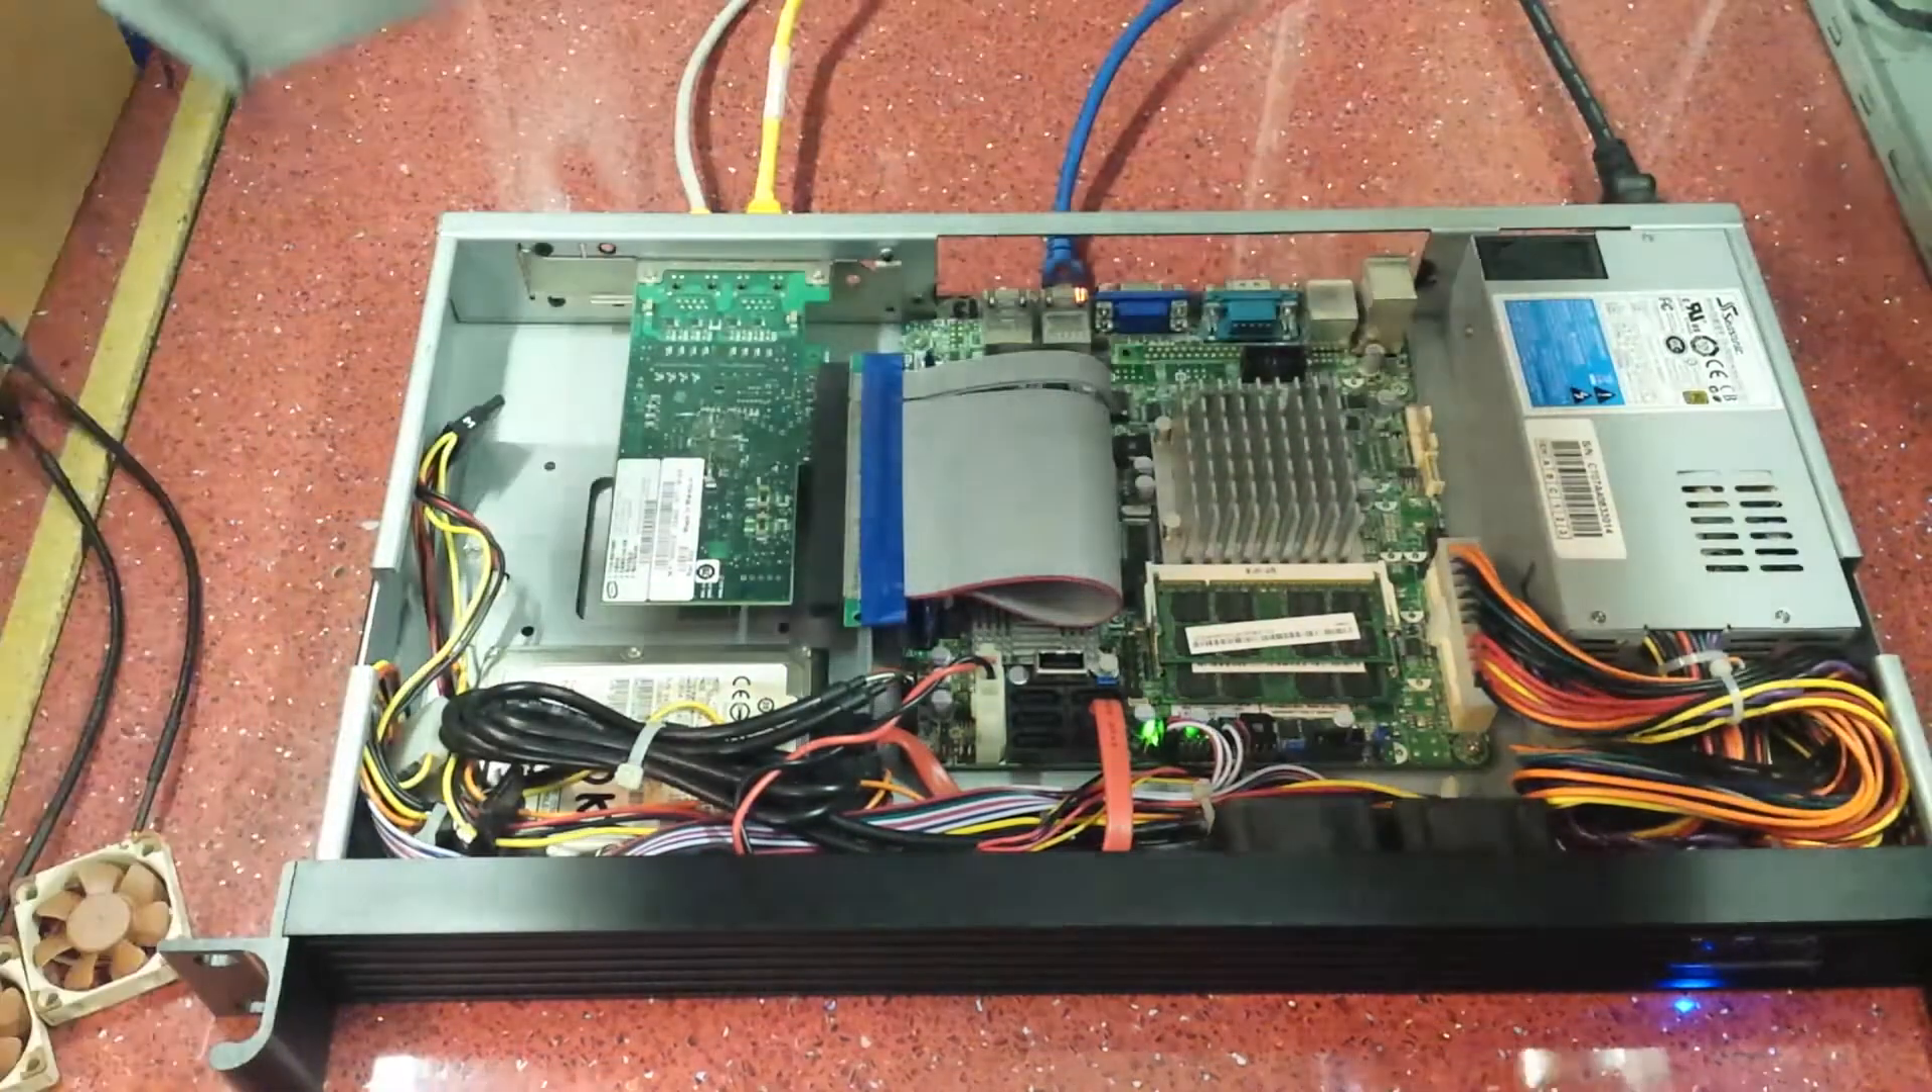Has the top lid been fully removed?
Yes.